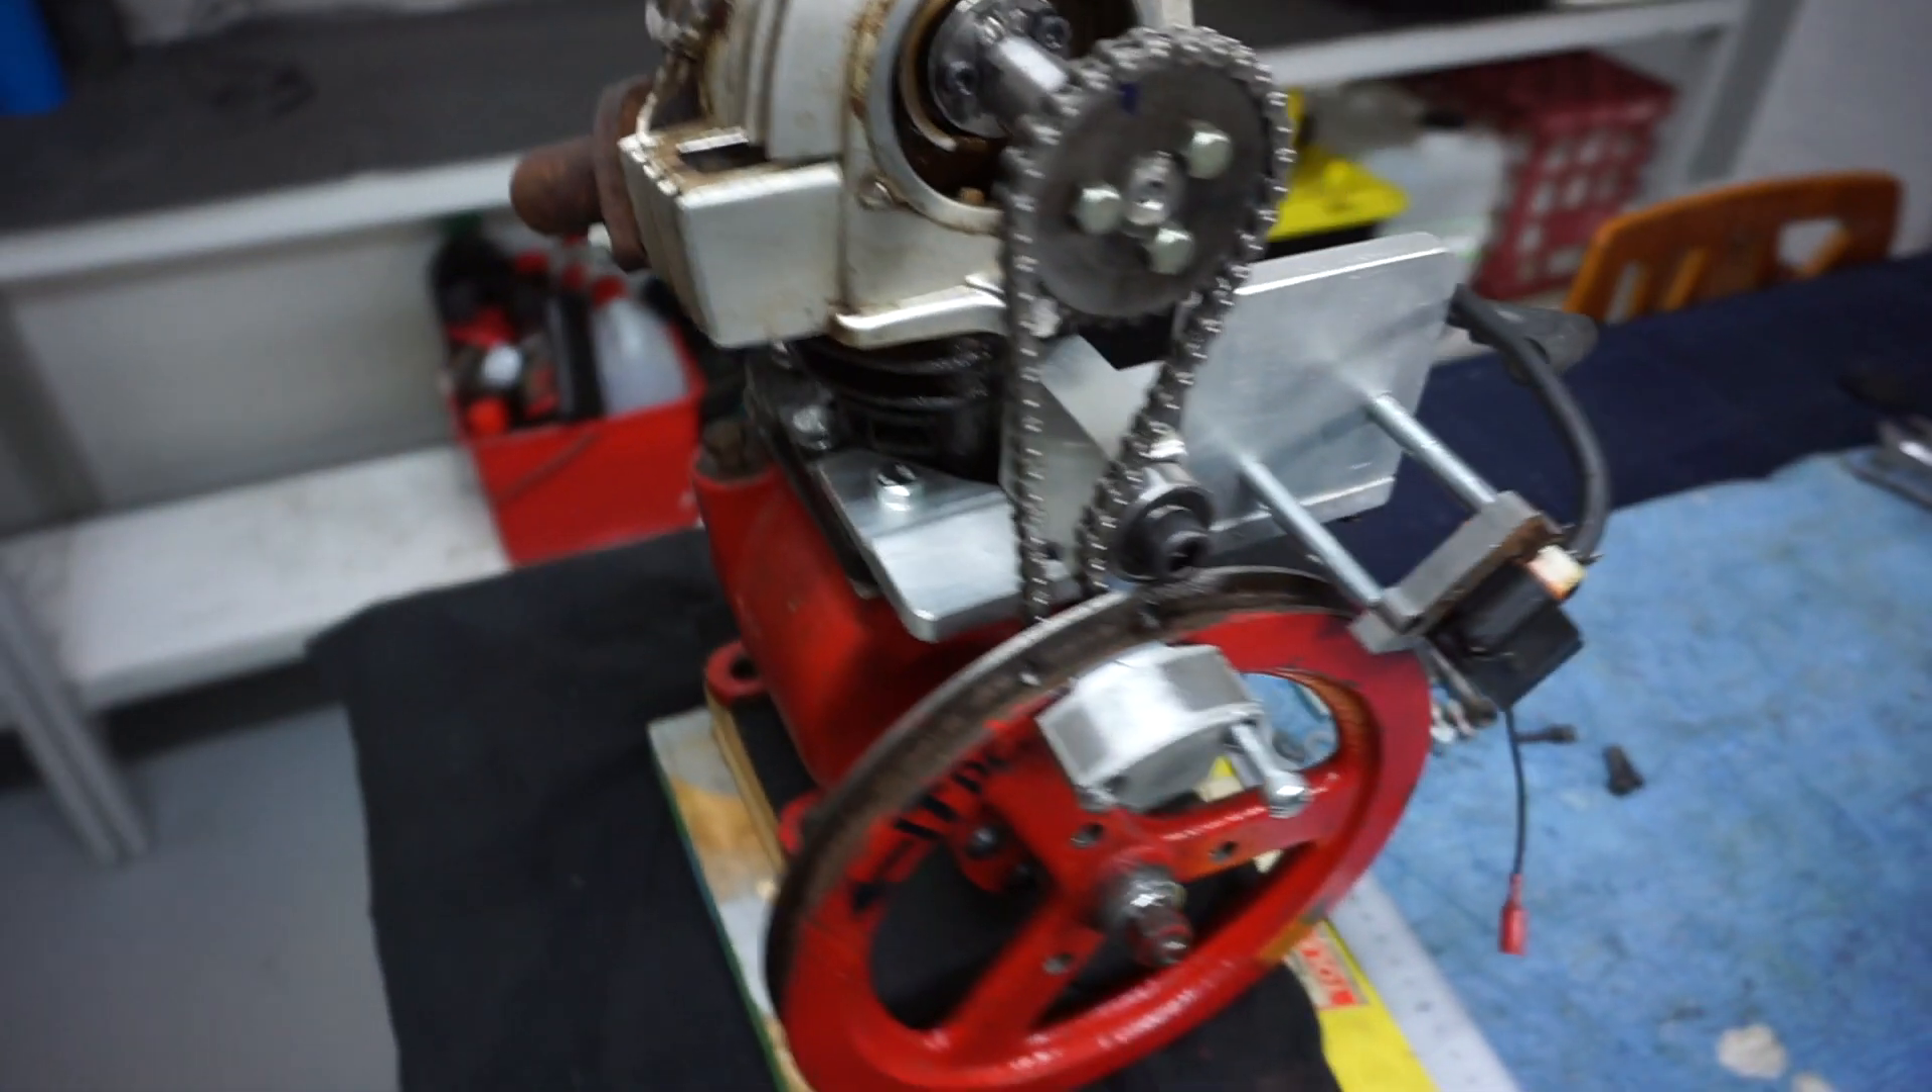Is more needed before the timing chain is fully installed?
No.